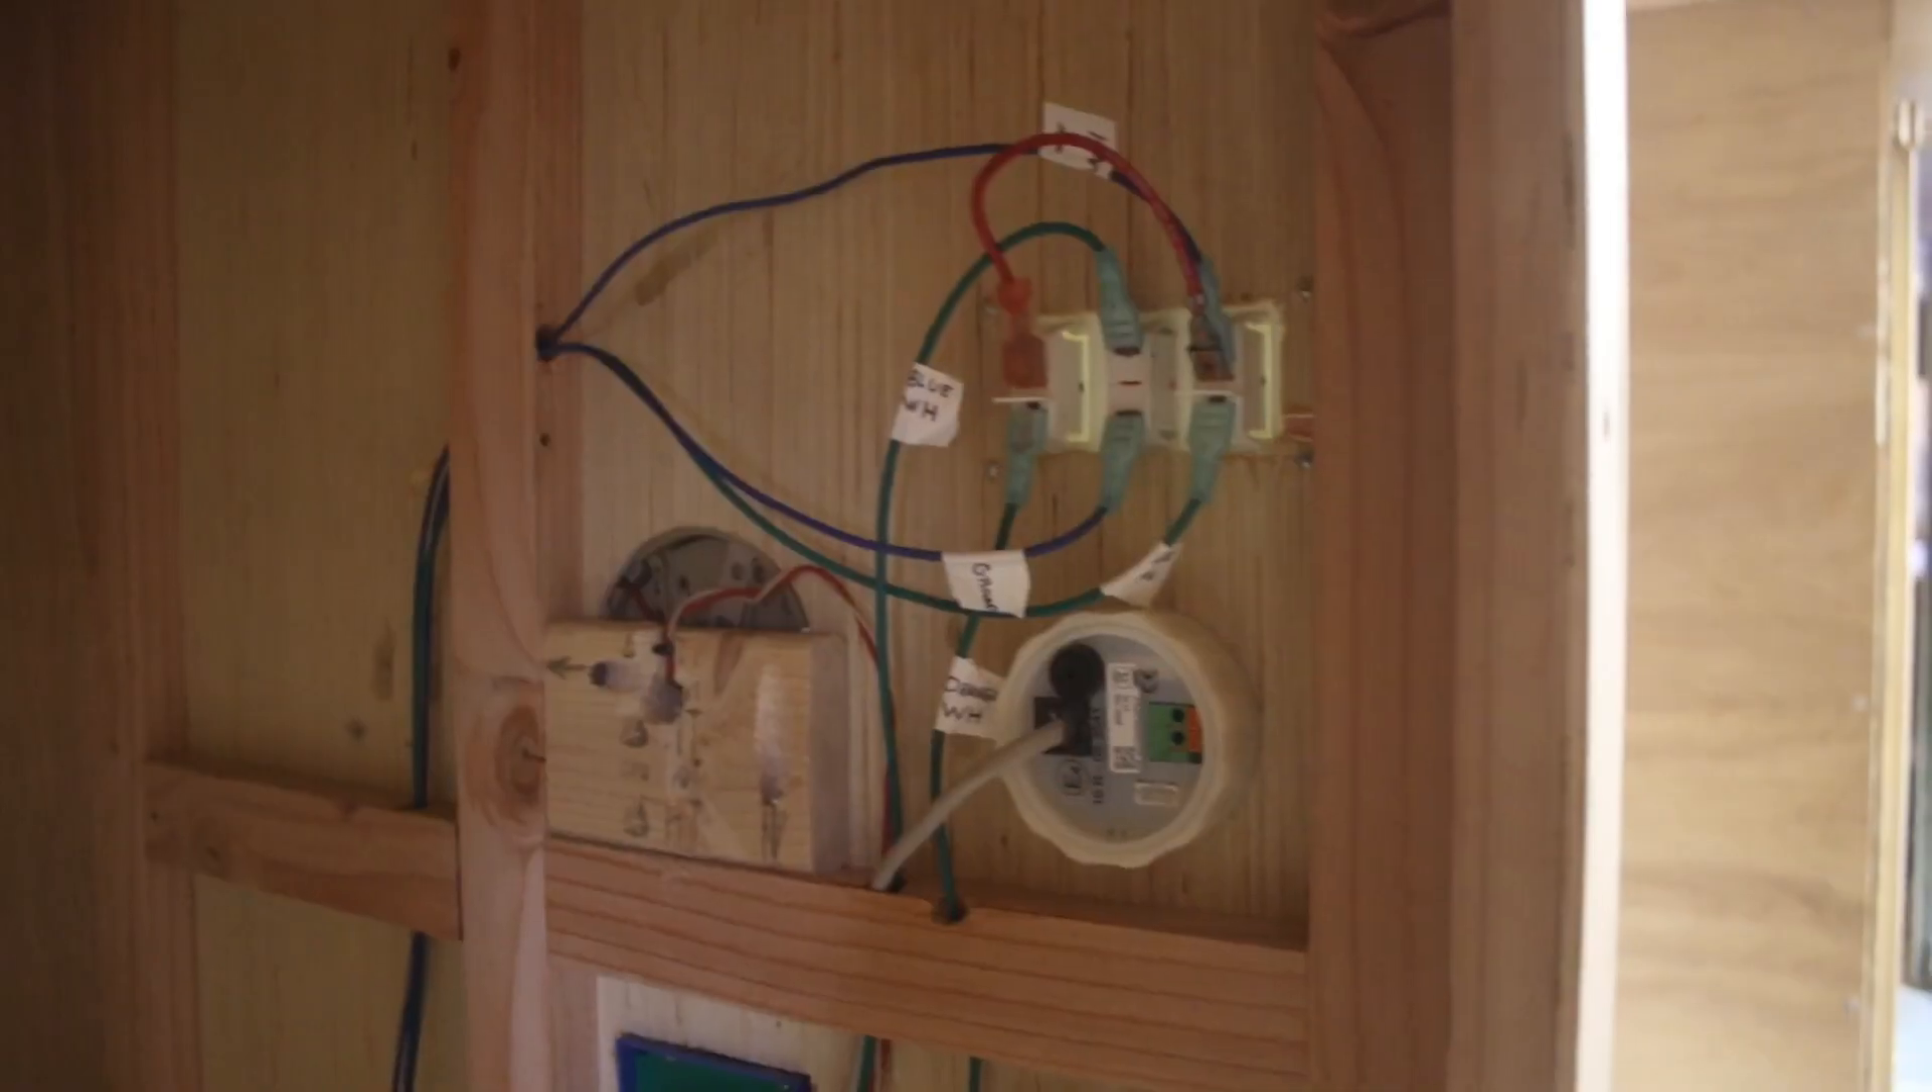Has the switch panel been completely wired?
Yes.